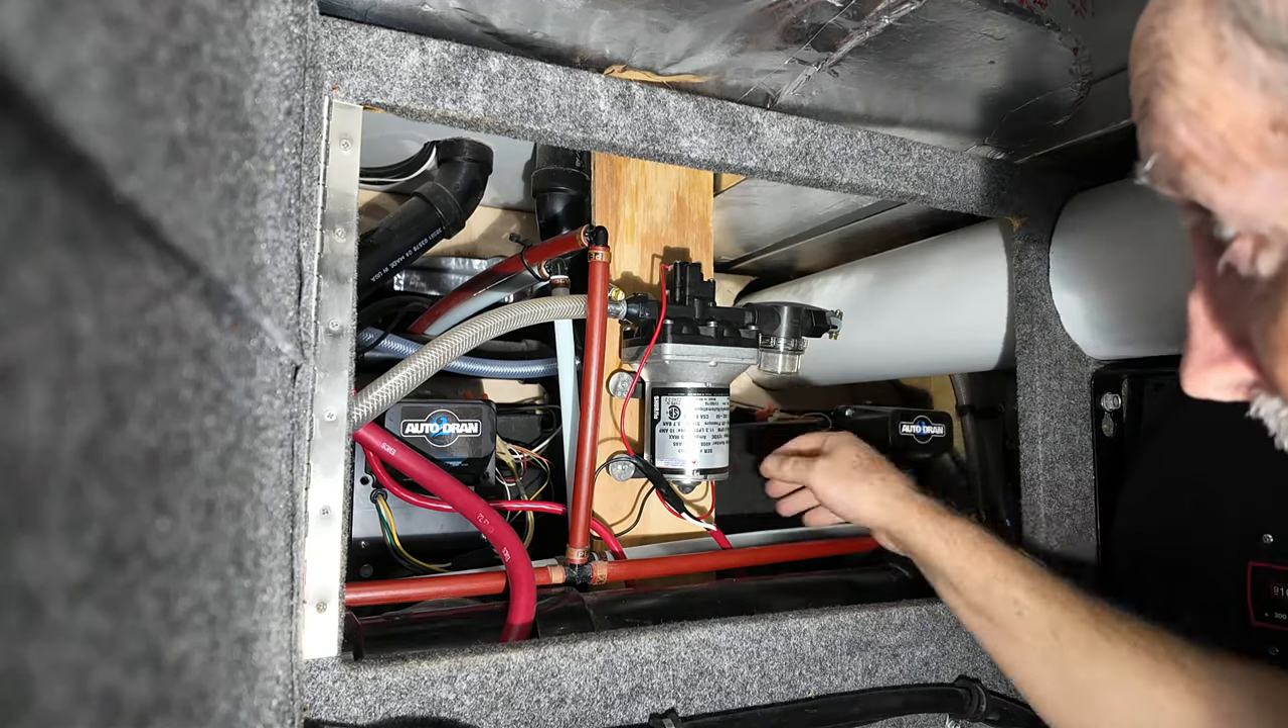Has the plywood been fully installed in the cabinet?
Yes.